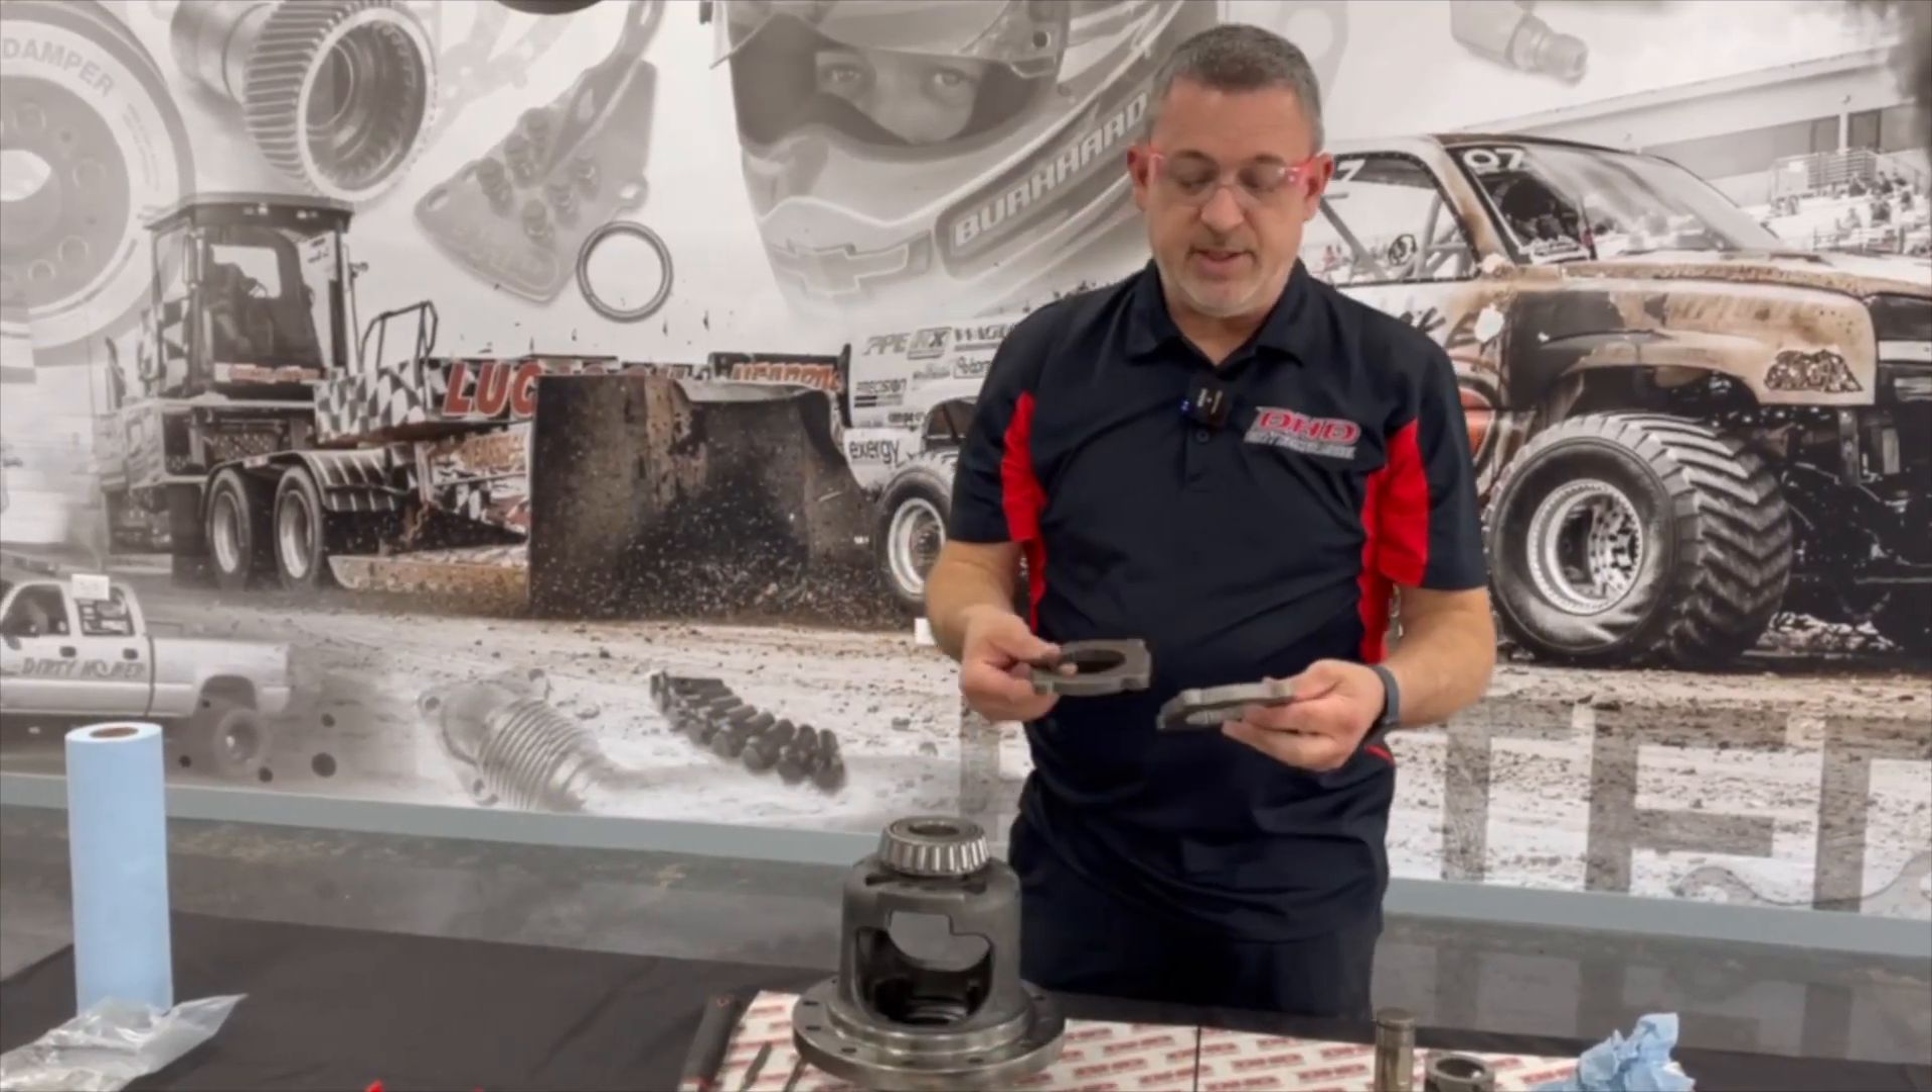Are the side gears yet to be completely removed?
No.